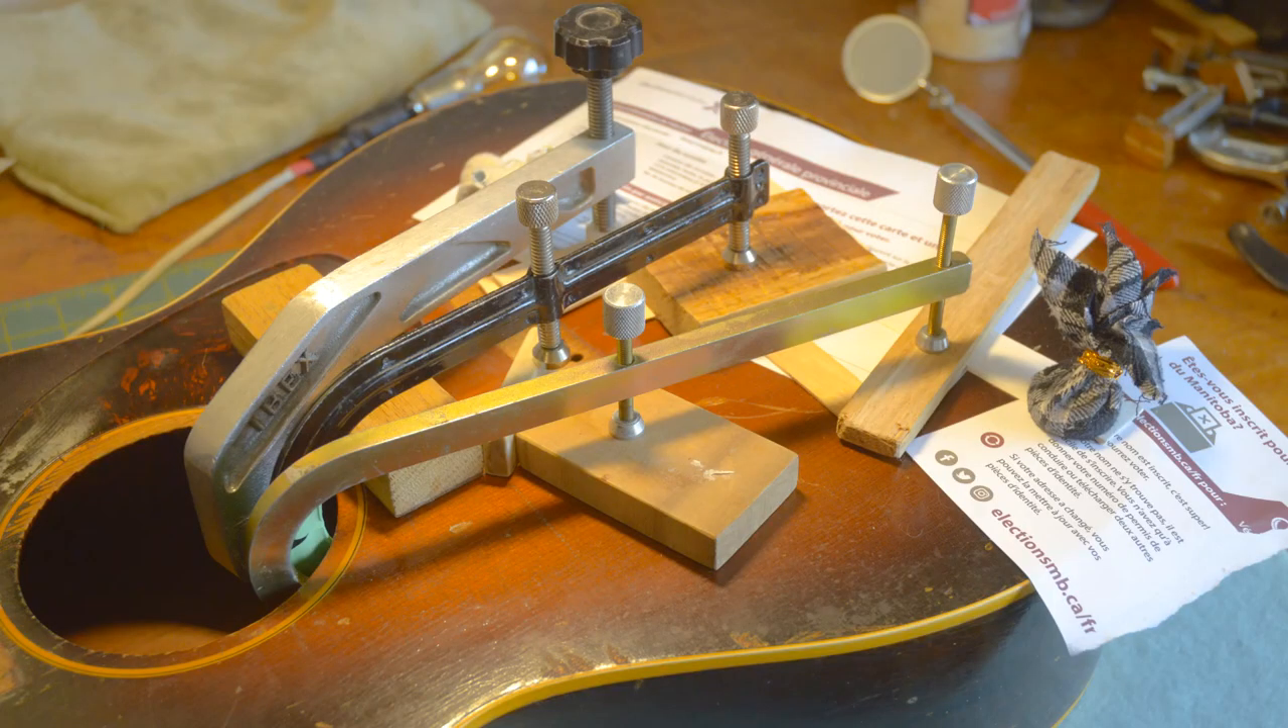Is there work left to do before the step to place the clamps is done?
No.